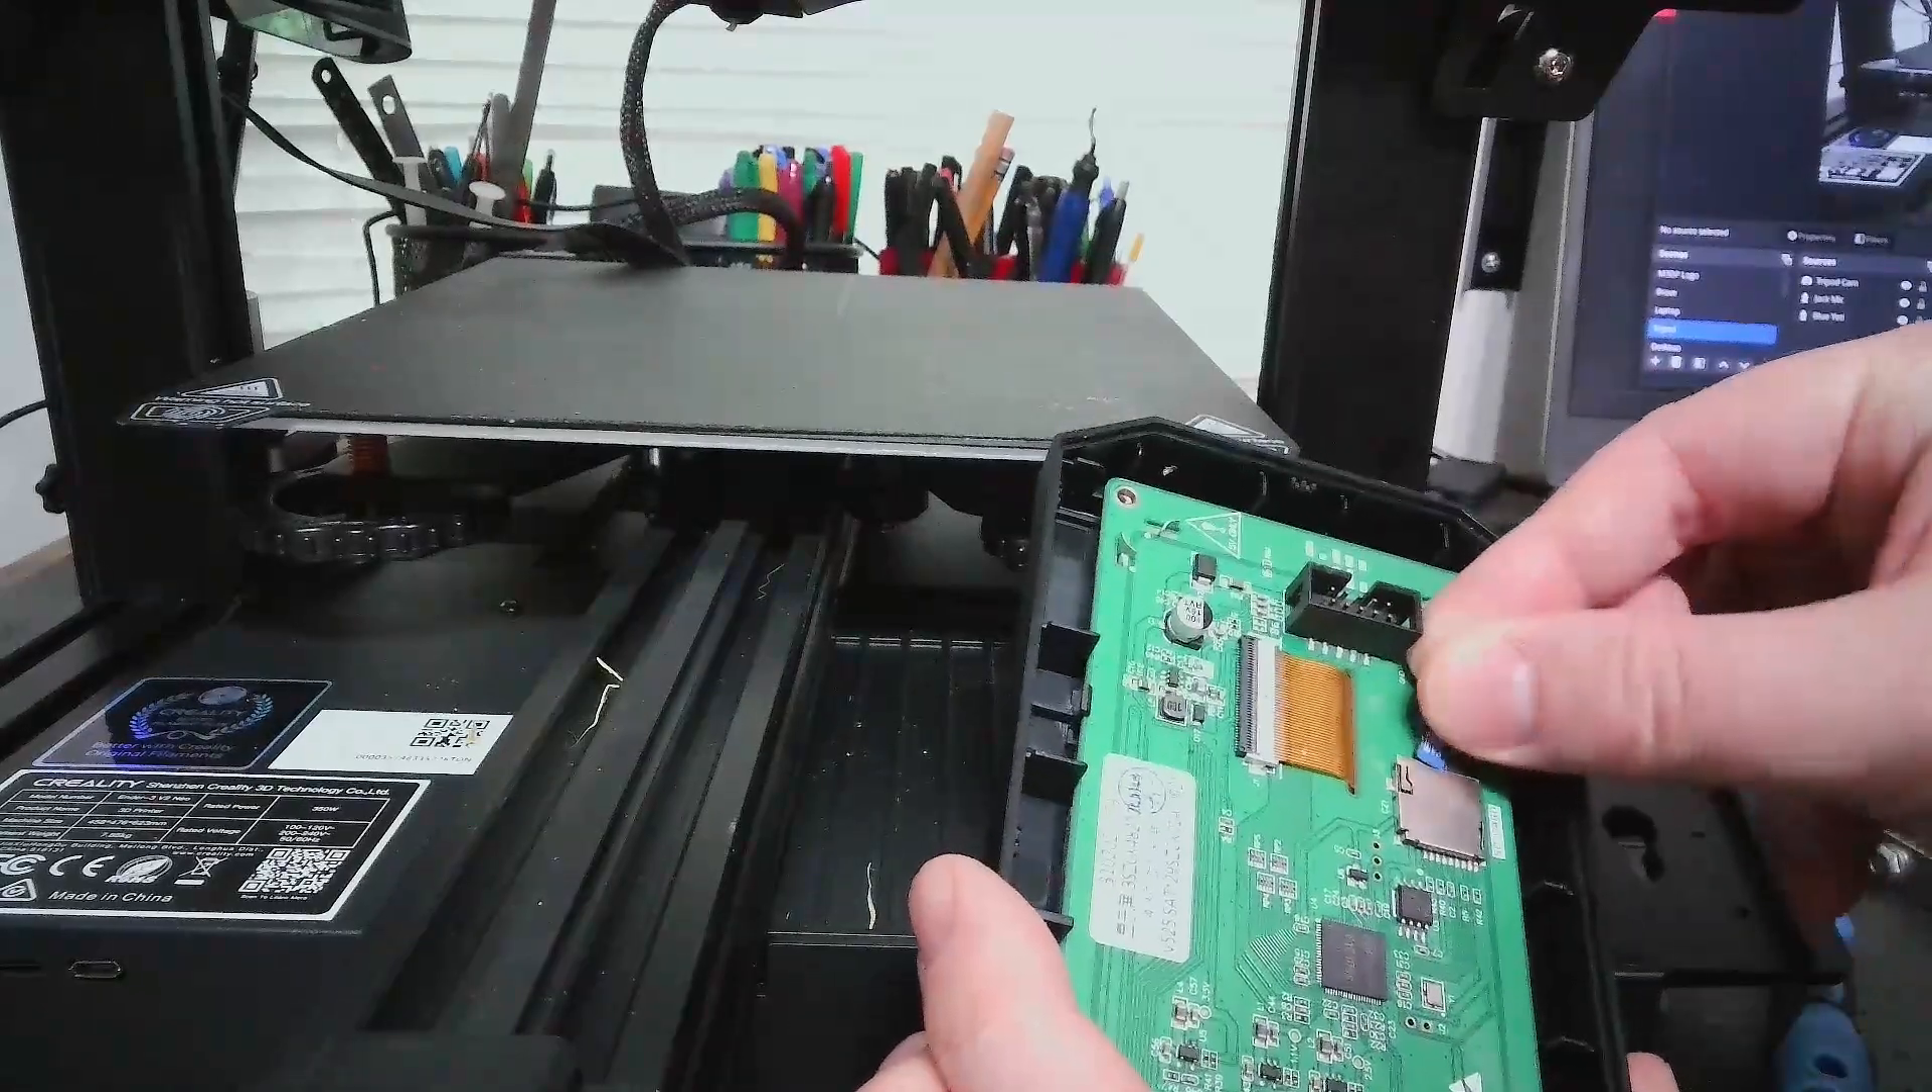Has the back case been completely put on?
No.